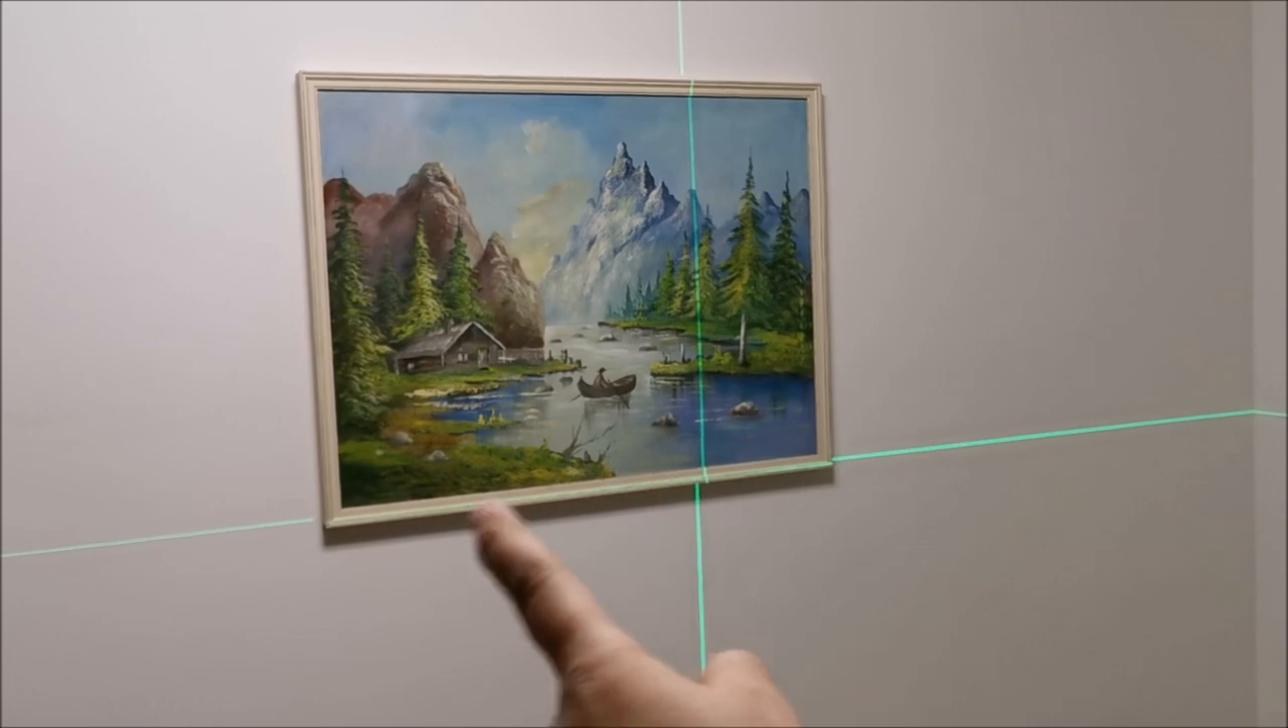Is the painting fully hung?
Yes.